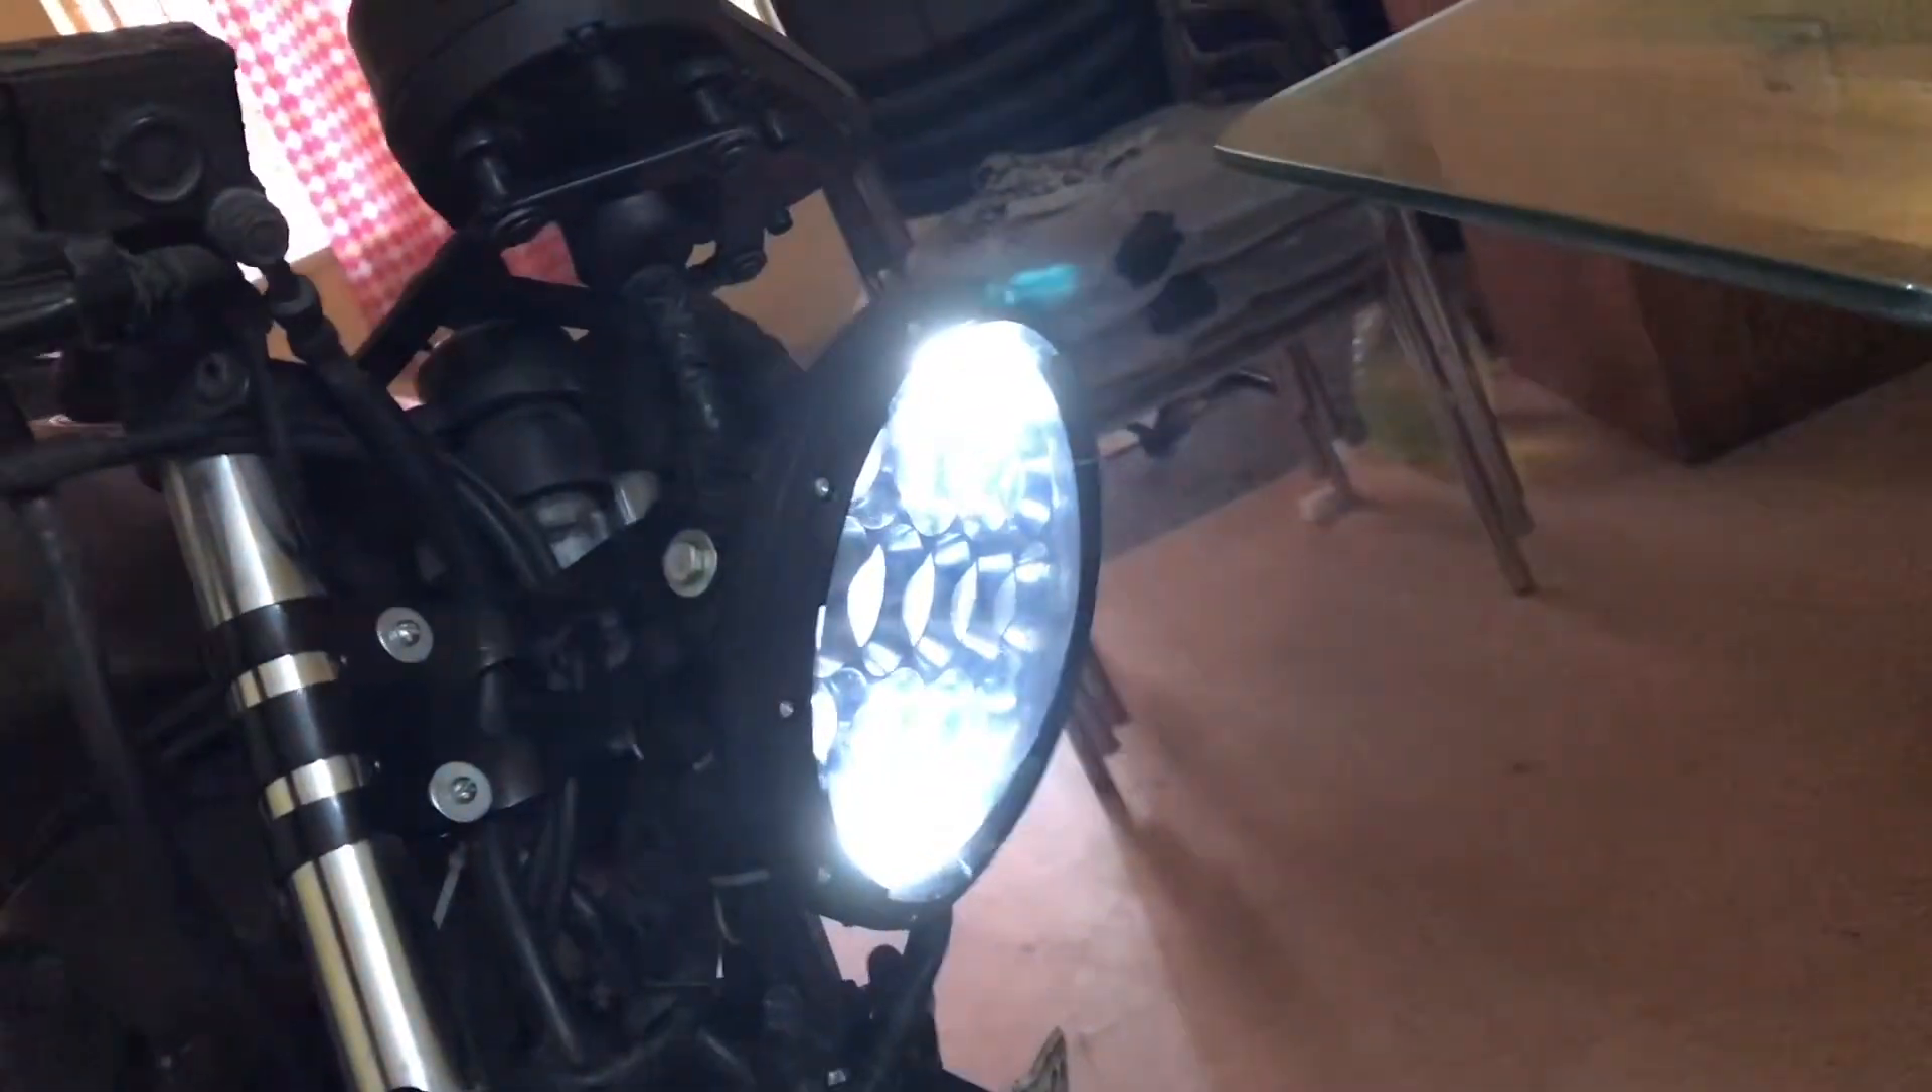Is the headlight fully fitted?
Yes.